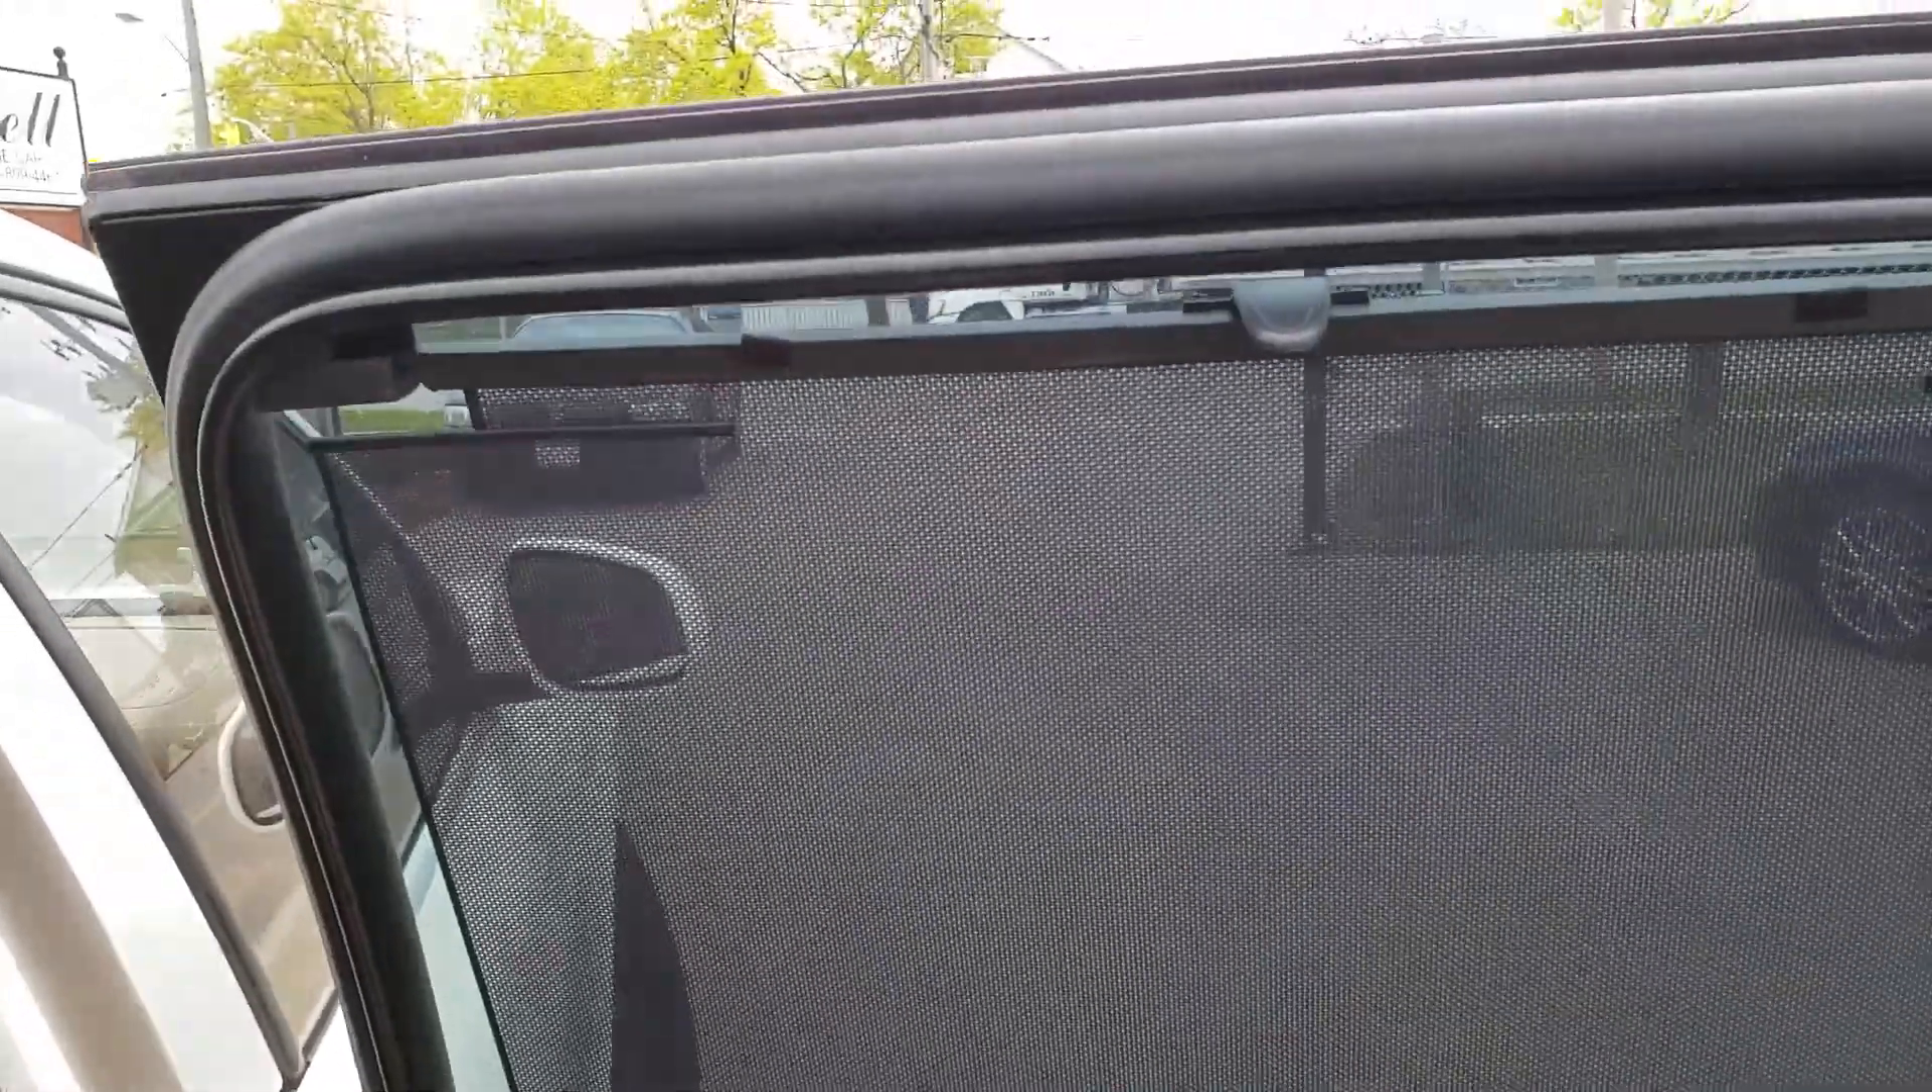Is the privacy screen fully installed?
Yes.